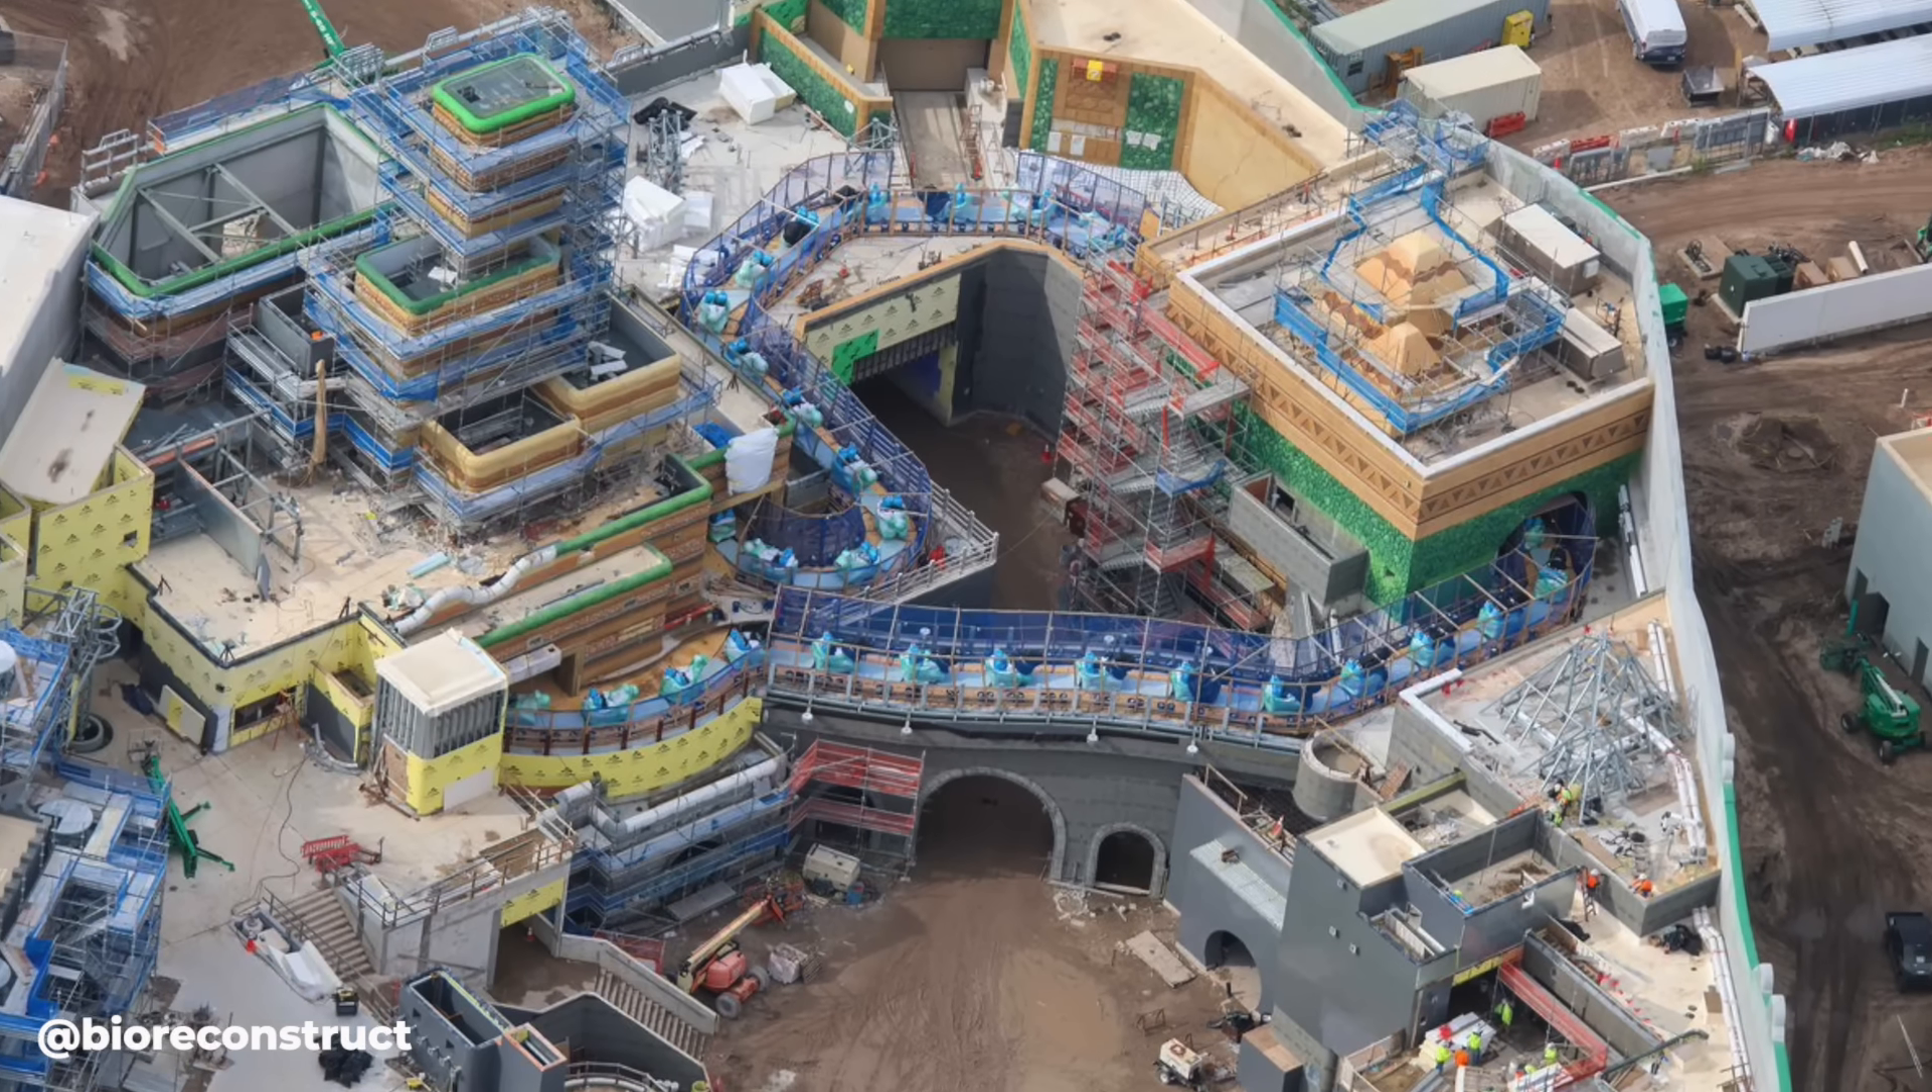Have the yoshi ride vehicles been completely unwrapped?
No.